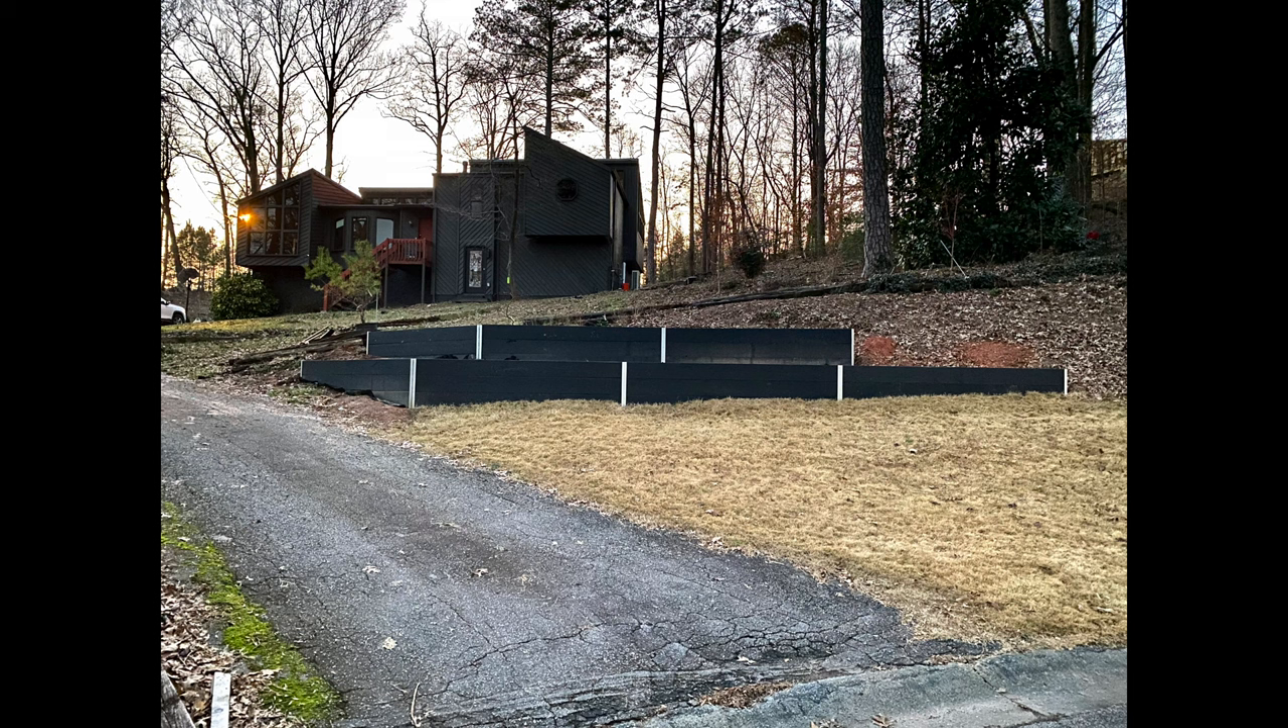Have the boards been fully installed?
Yes.